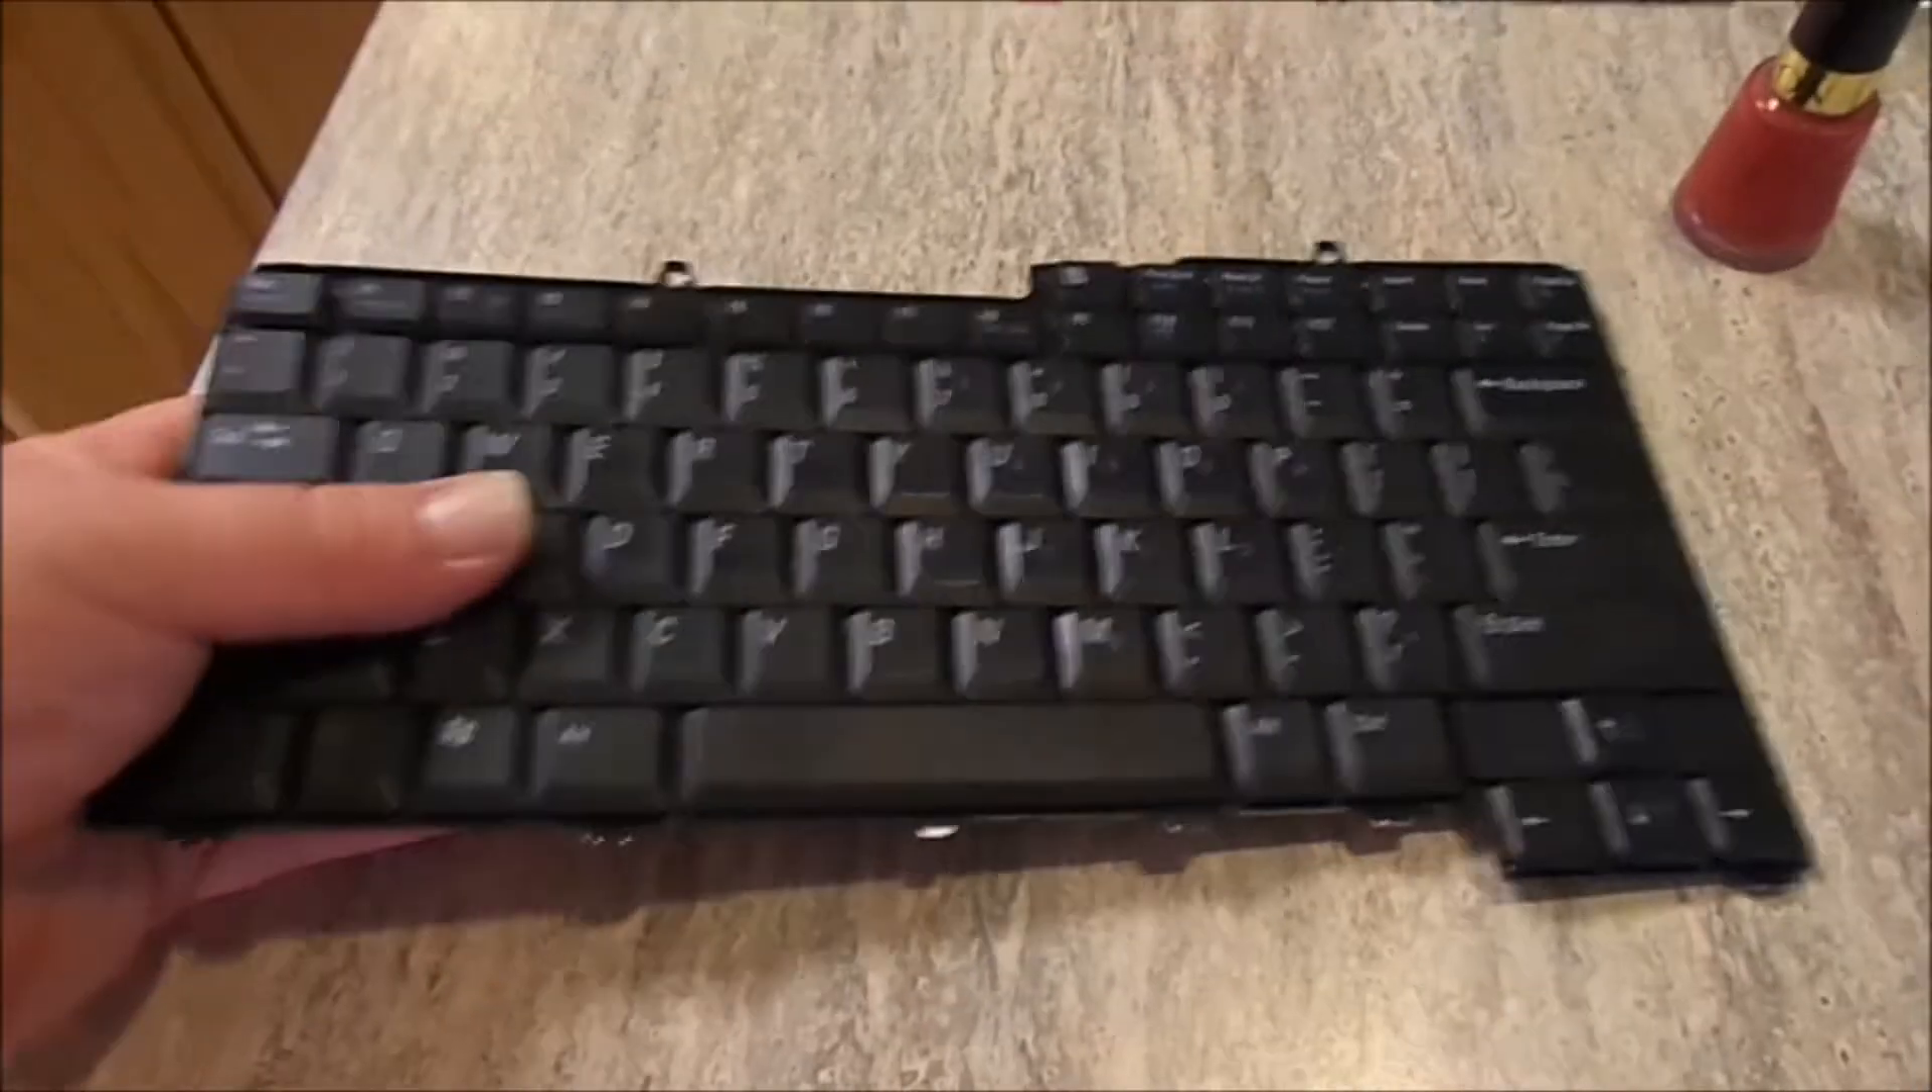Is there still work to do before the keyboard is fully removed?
No.